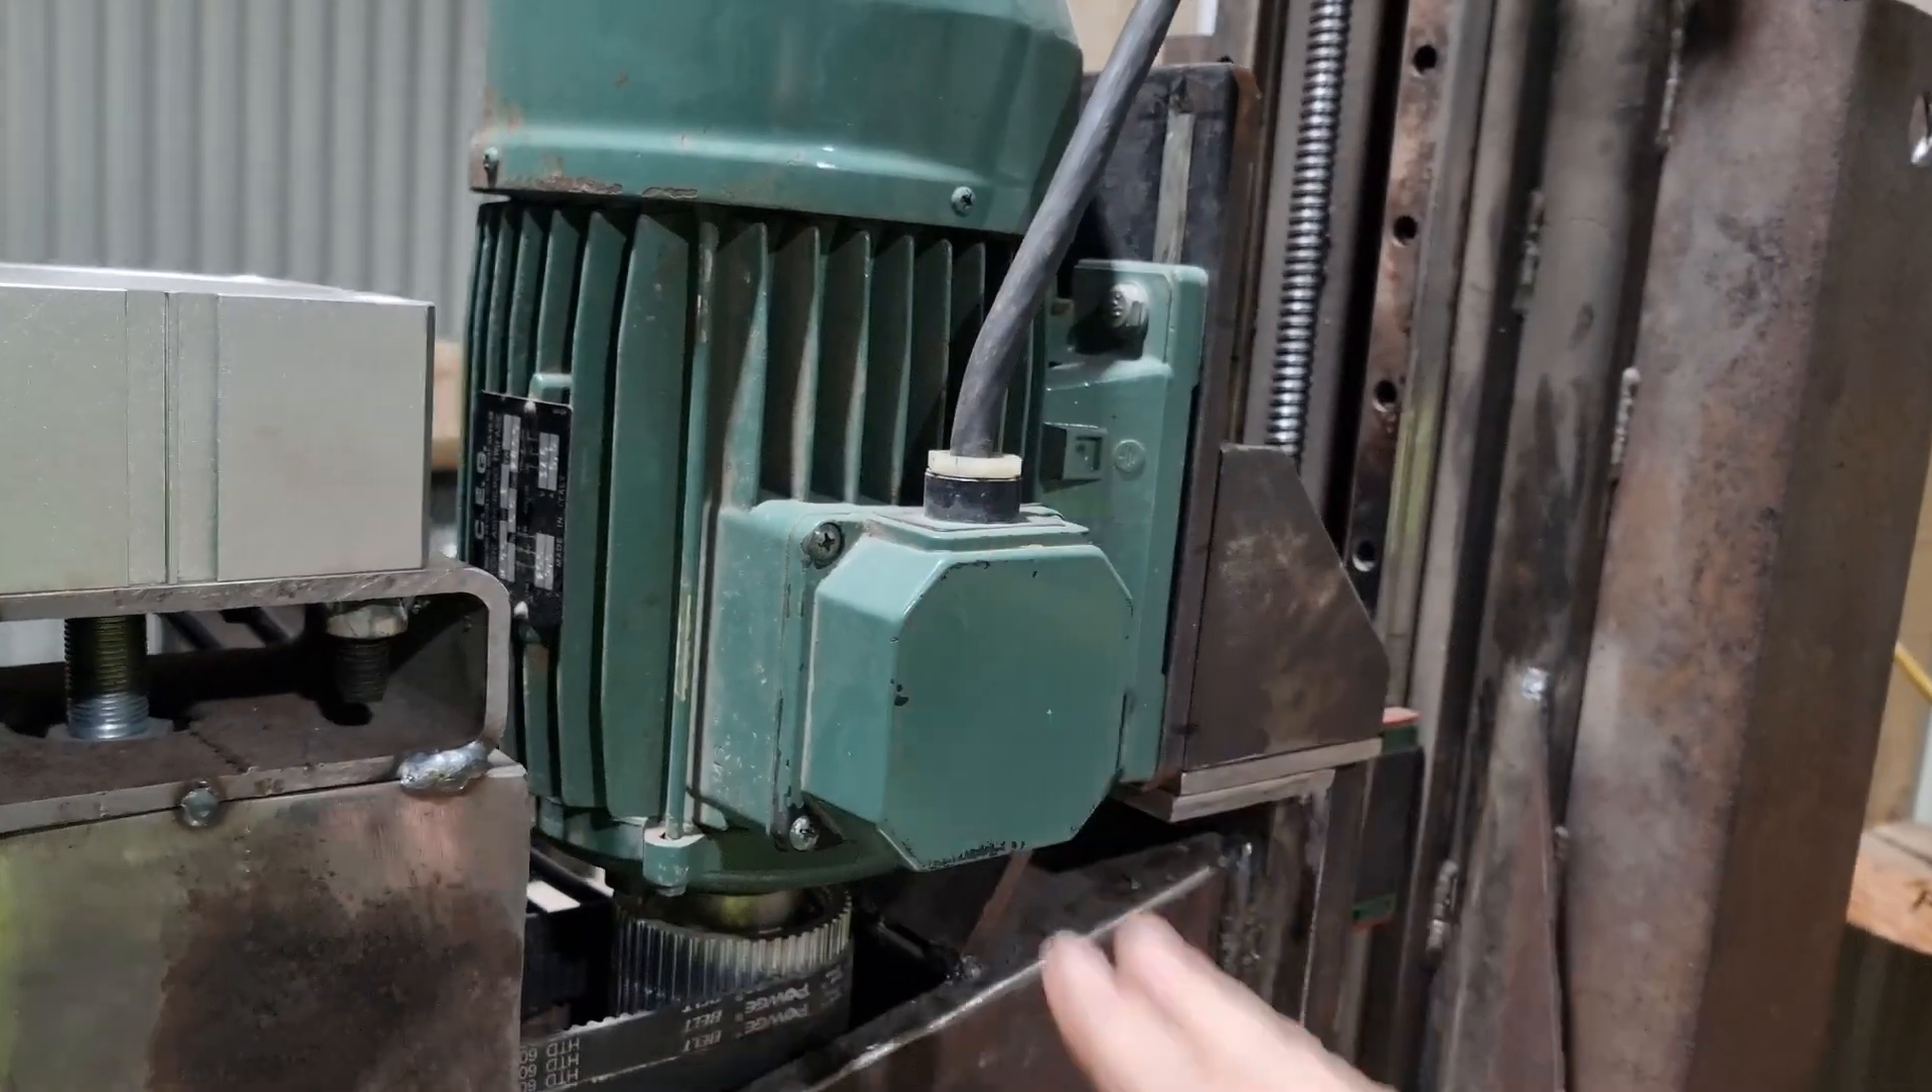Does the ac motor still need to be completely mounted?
No.